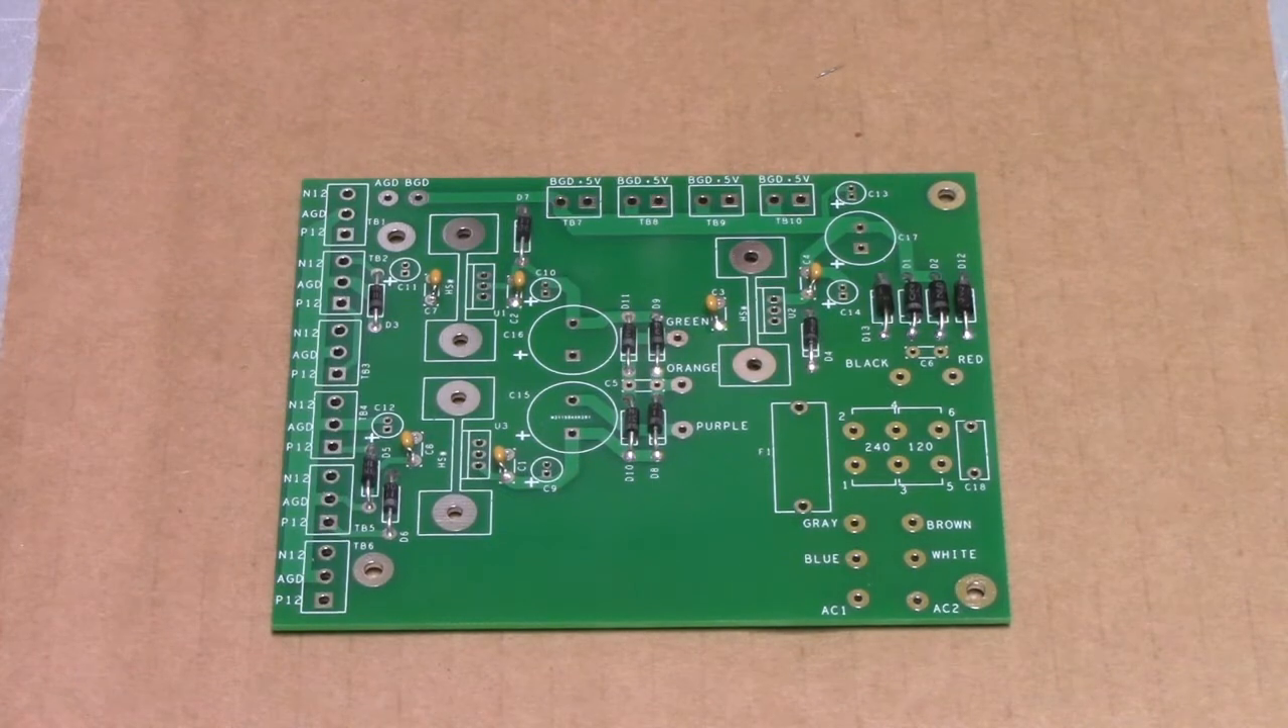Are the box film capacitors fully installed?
No.